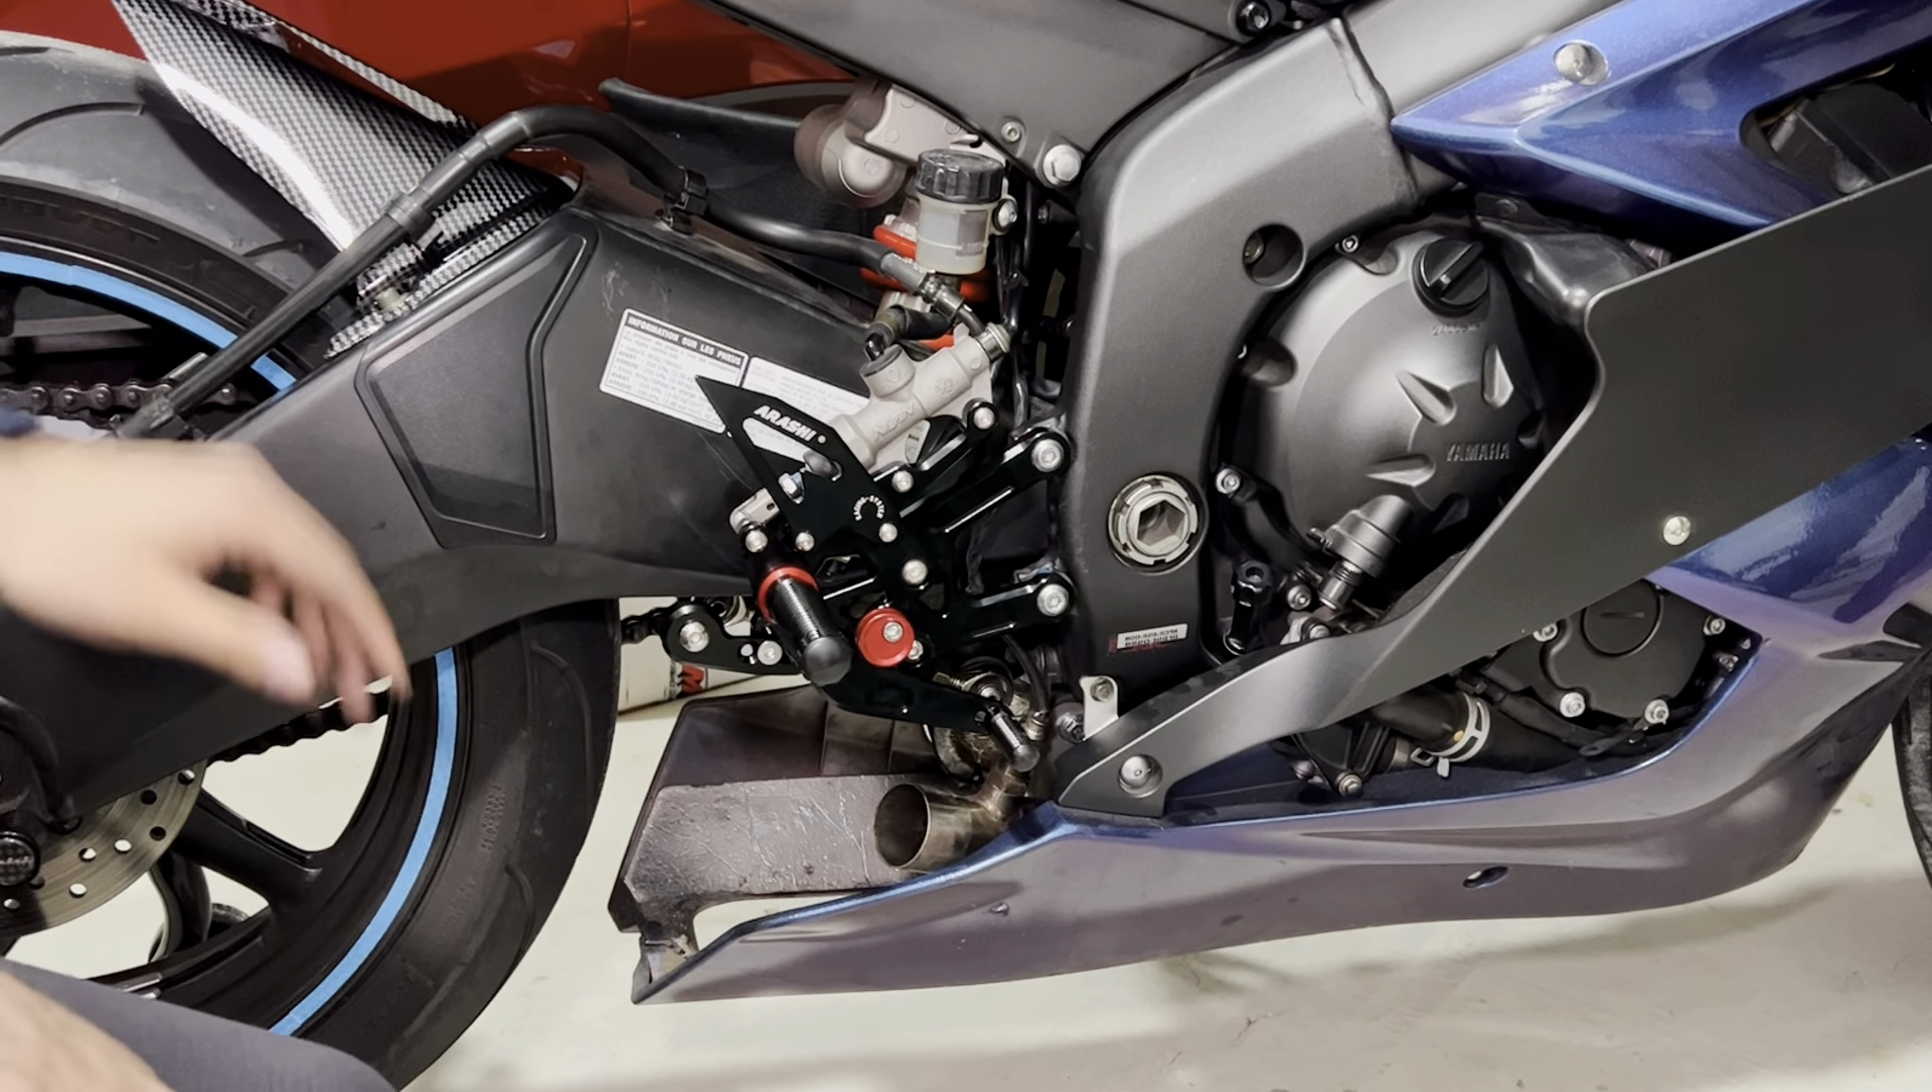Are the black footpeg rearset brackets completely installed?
Yes.